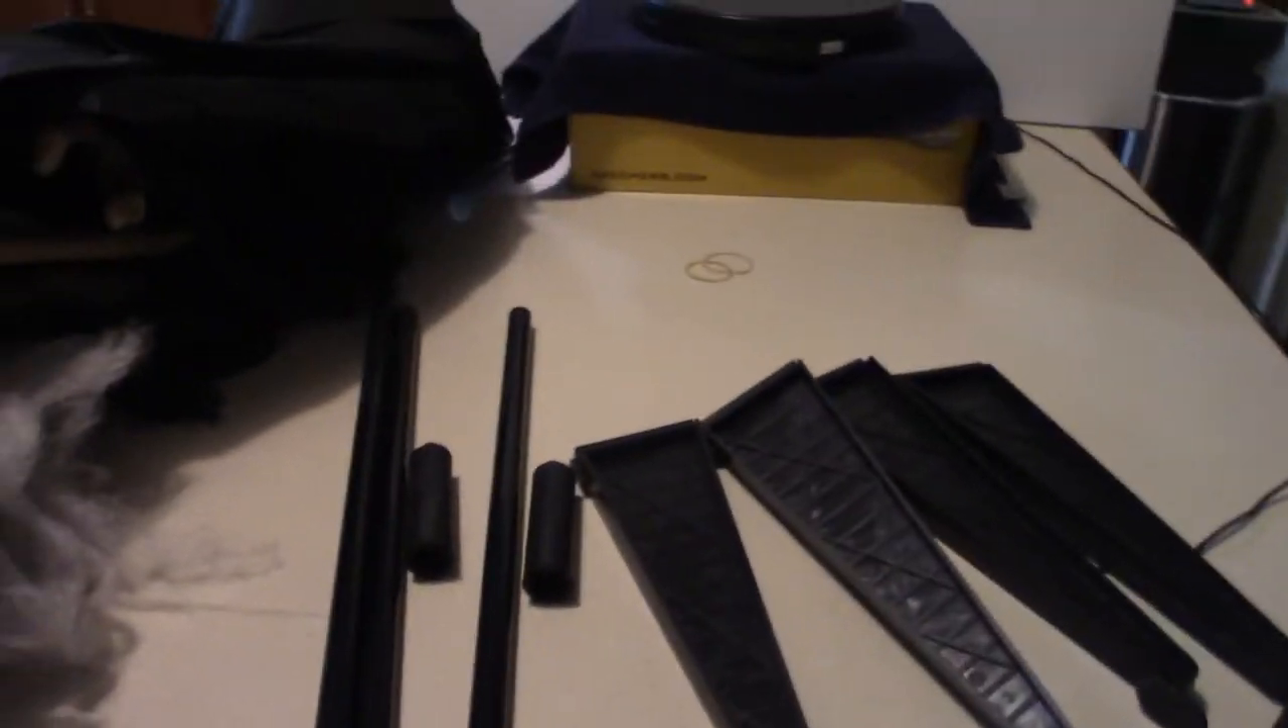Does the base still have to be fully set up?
Yes.